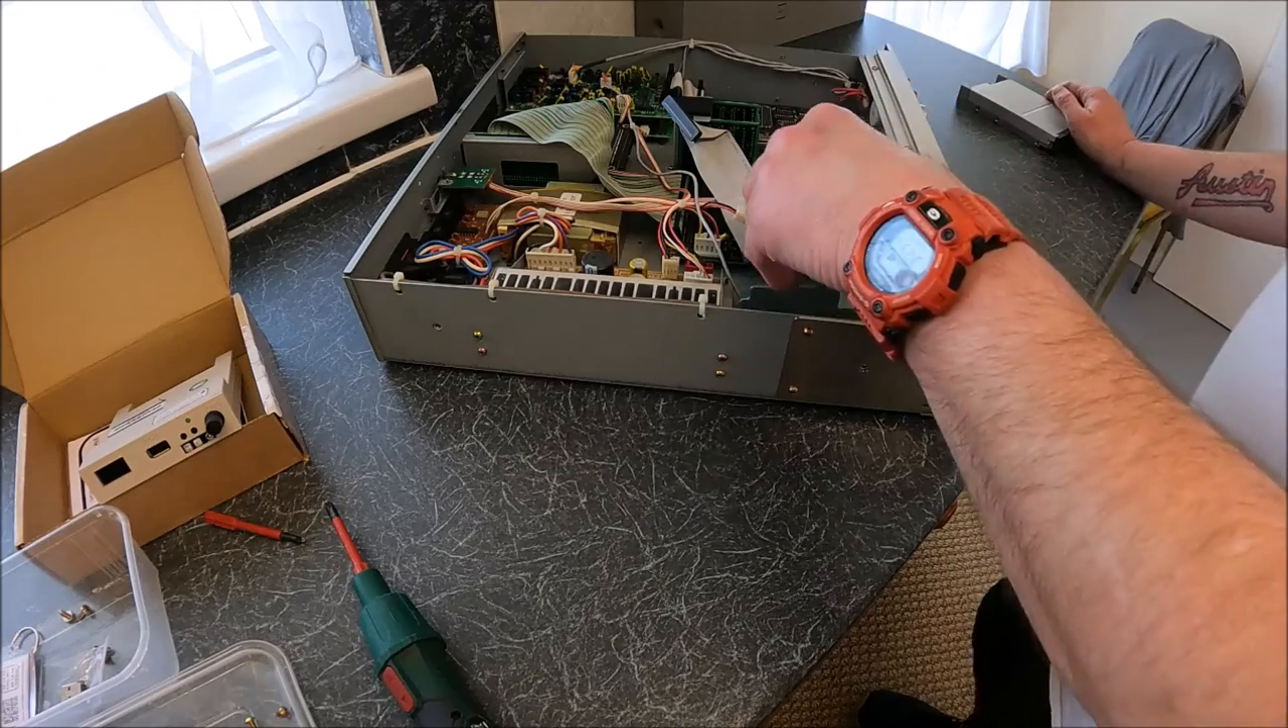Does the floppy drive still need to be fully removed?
No.